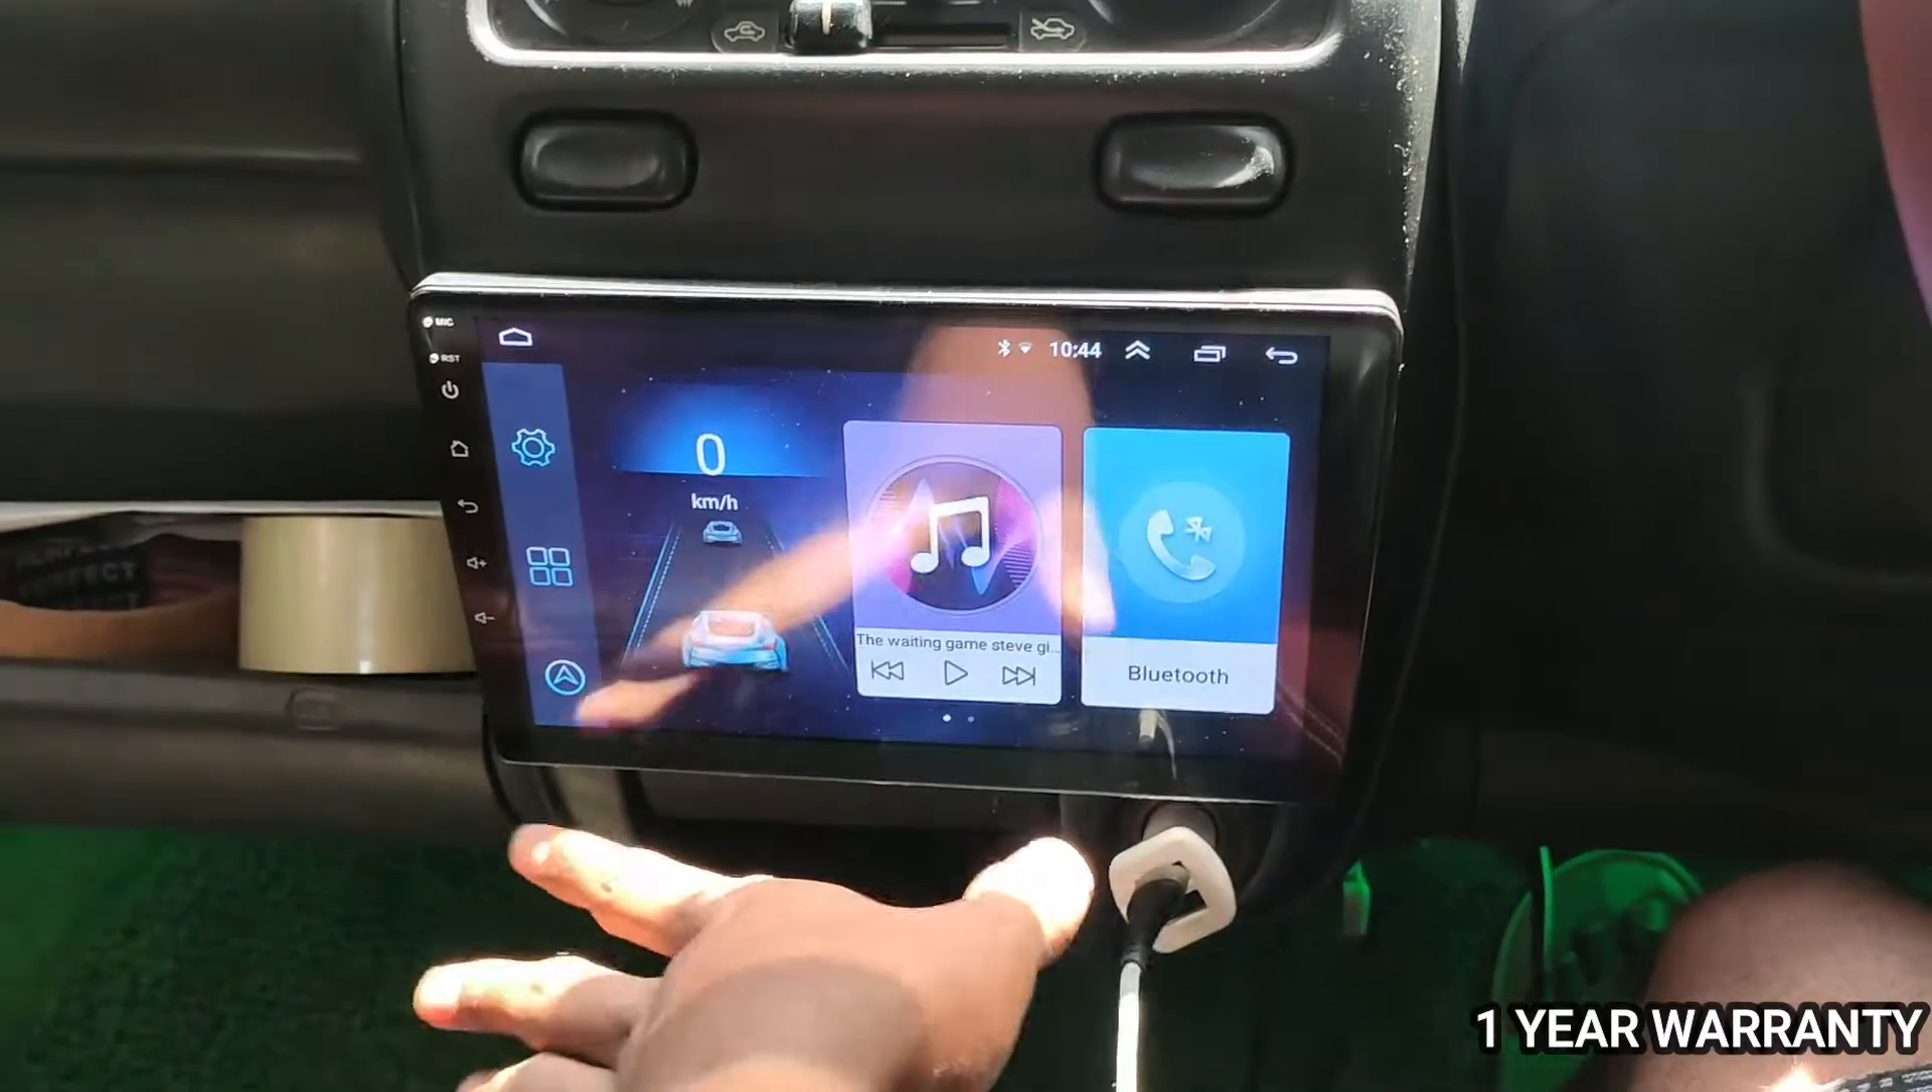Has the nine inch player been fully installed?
Yes.